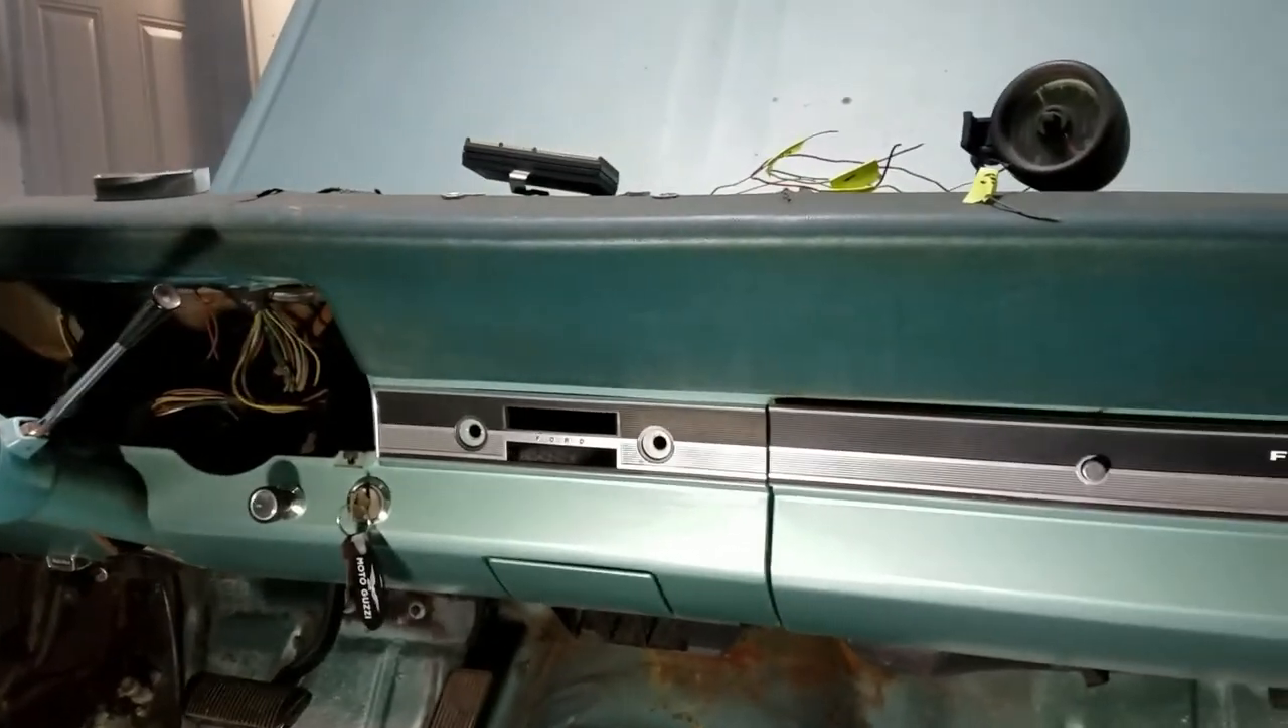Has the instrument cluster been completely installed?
No.